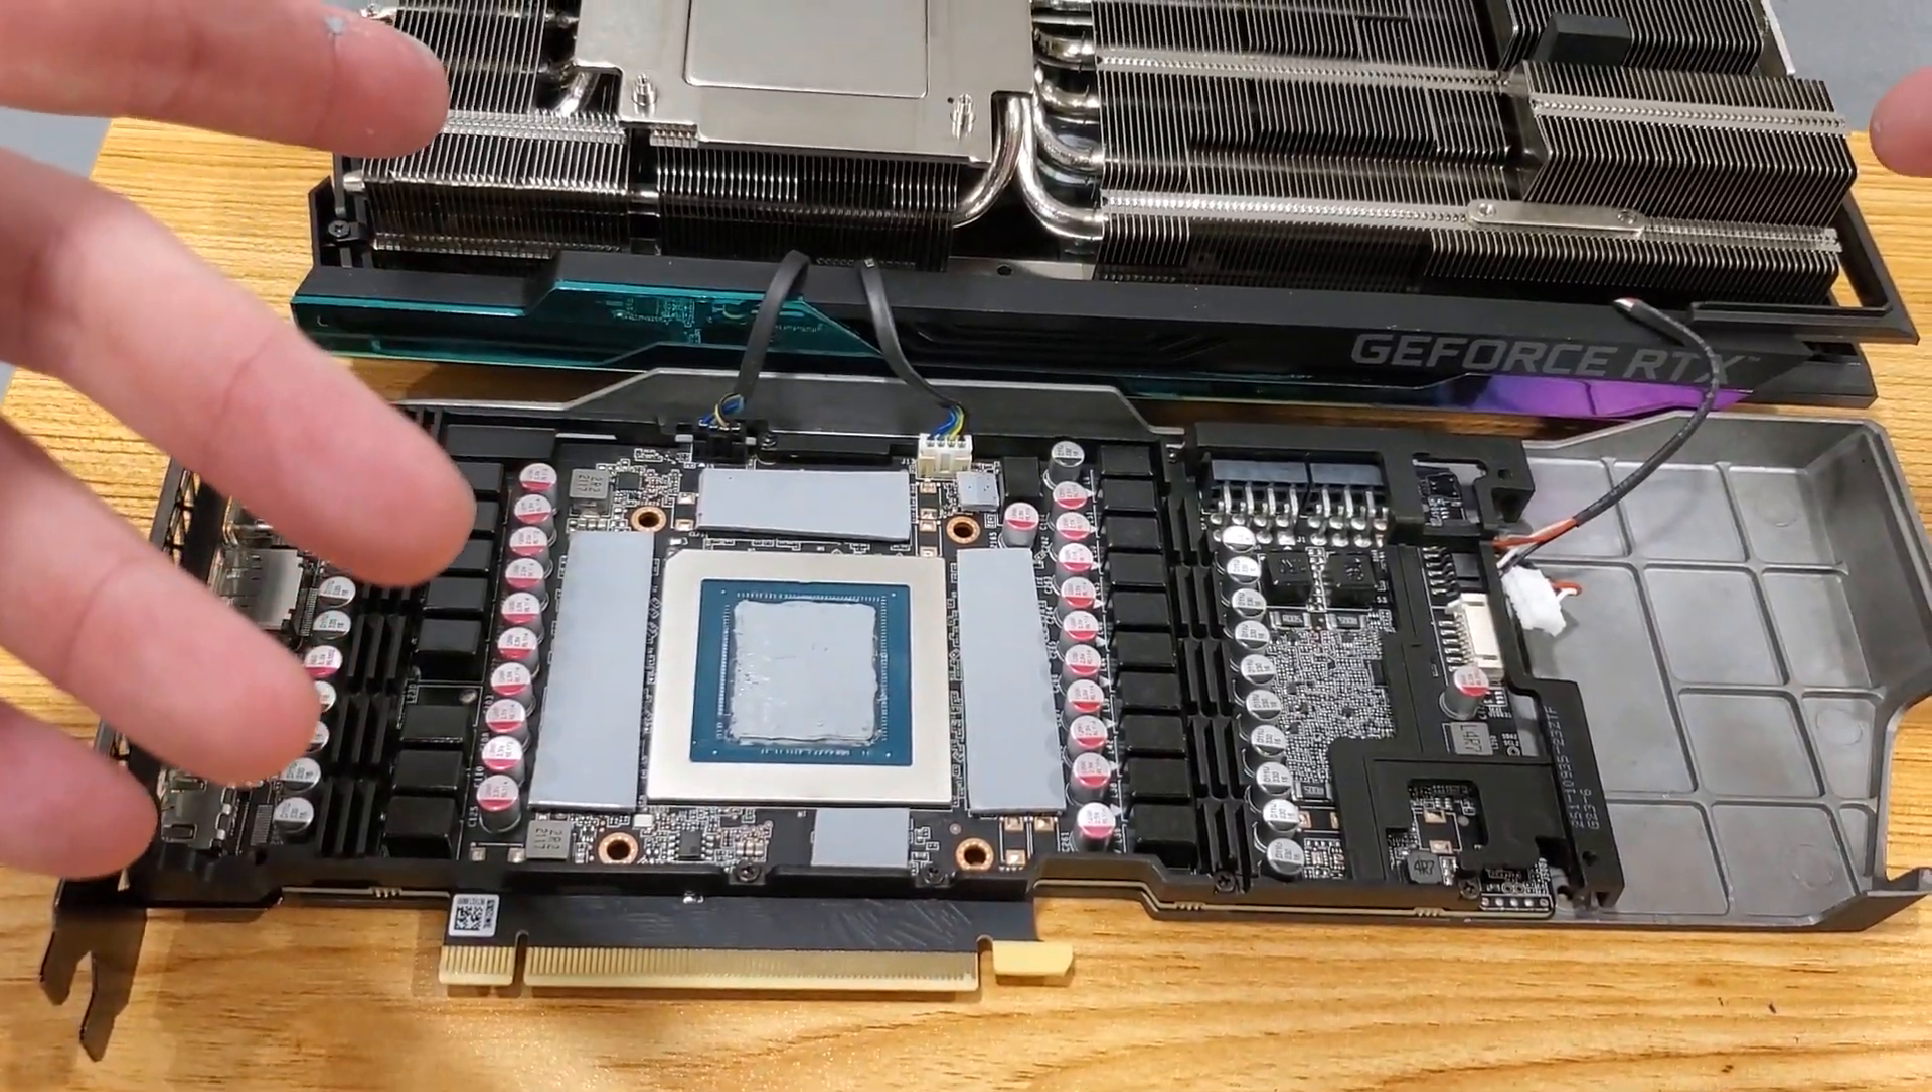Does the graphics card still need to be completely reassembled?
Yes.